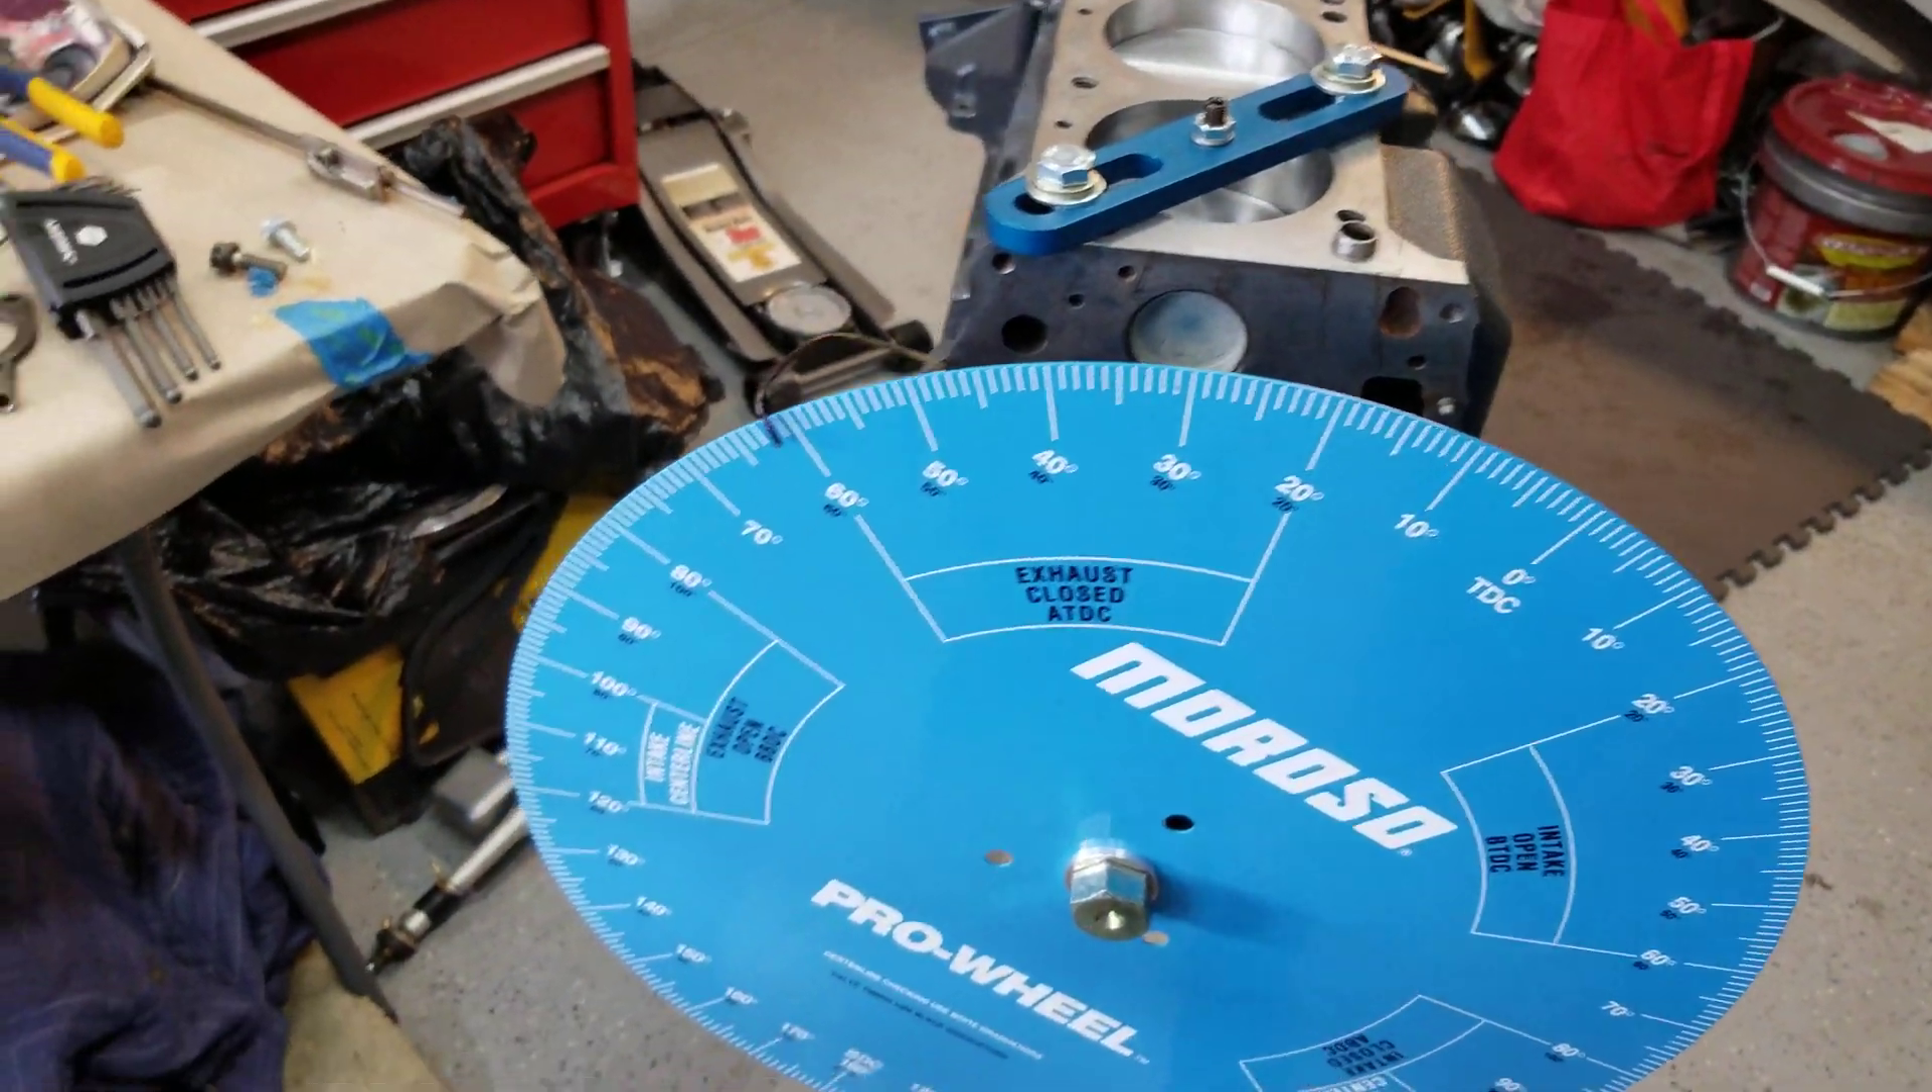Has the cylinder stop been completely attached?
Yes.